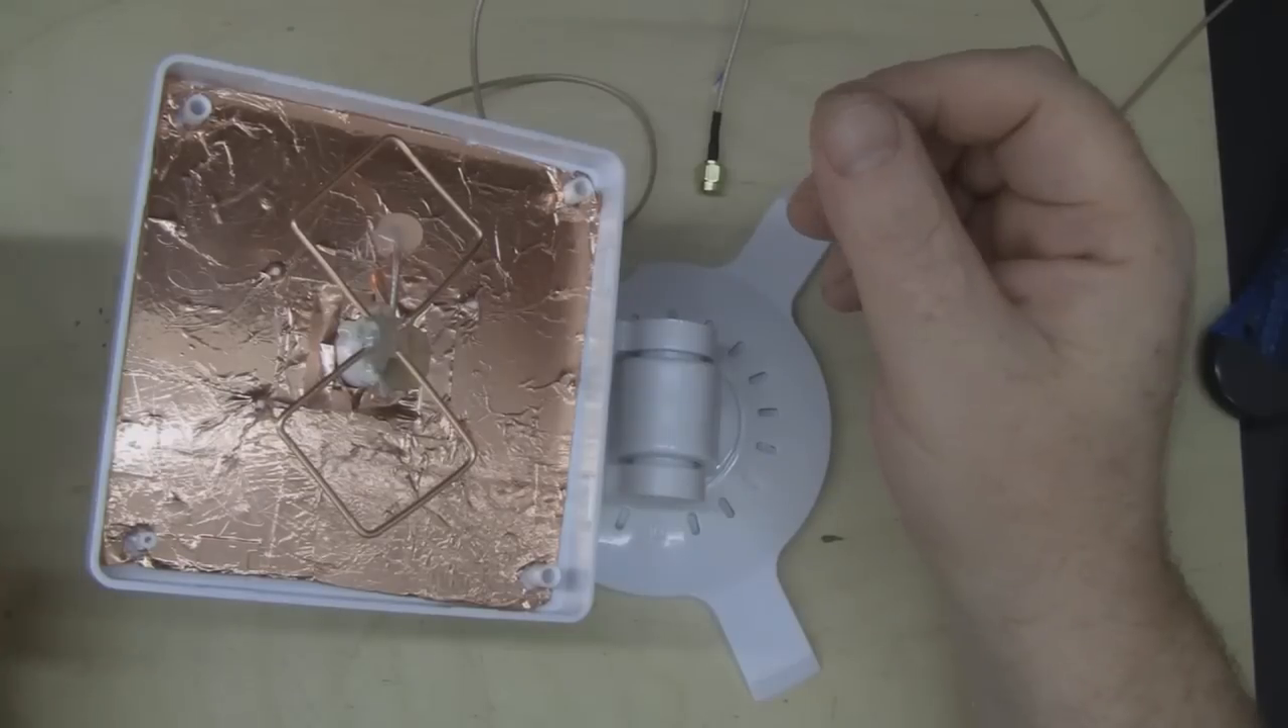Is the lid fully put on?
No.